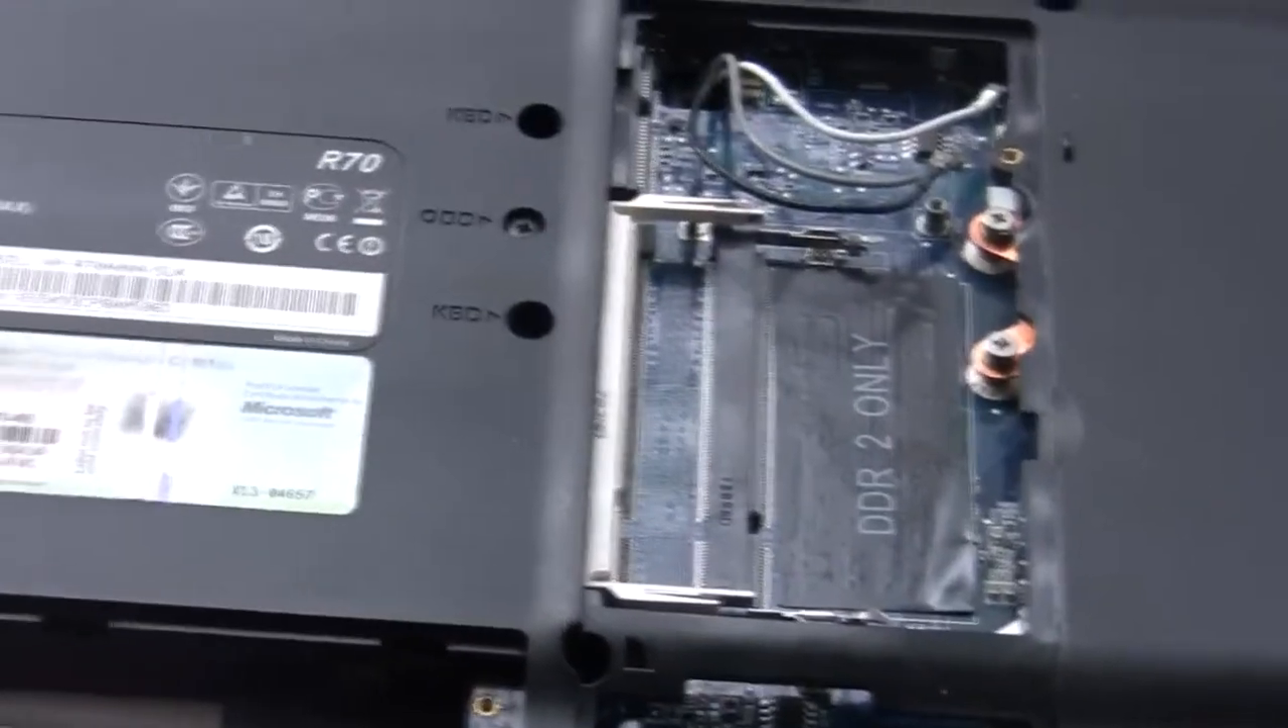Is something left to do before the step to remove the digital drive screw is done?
Yes.